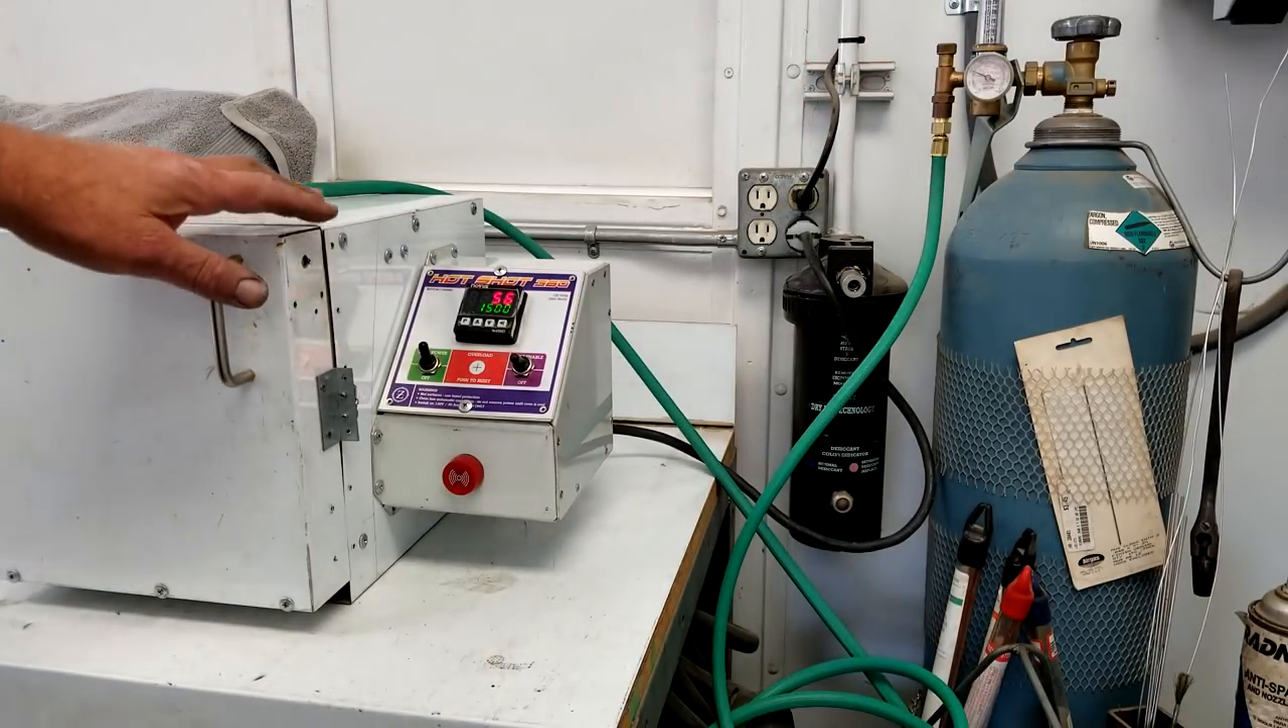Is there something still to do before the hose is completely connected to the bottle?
No.